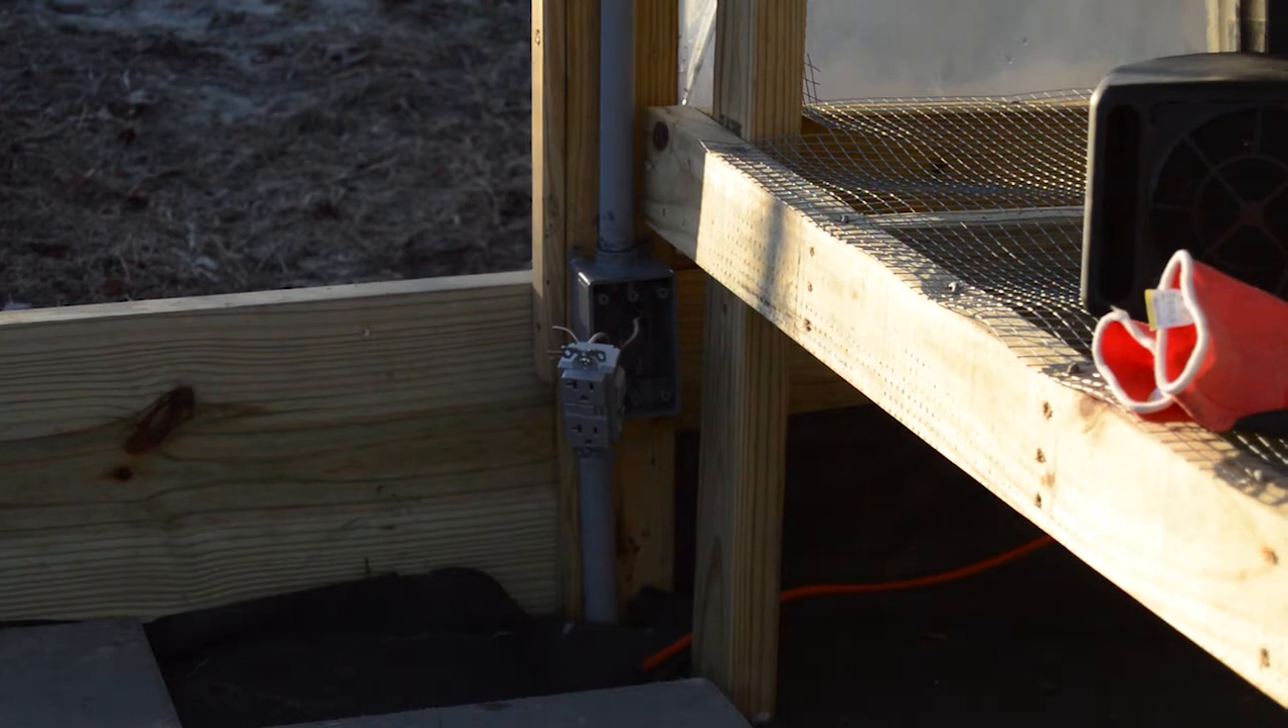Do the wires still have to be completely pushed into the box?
Yes.